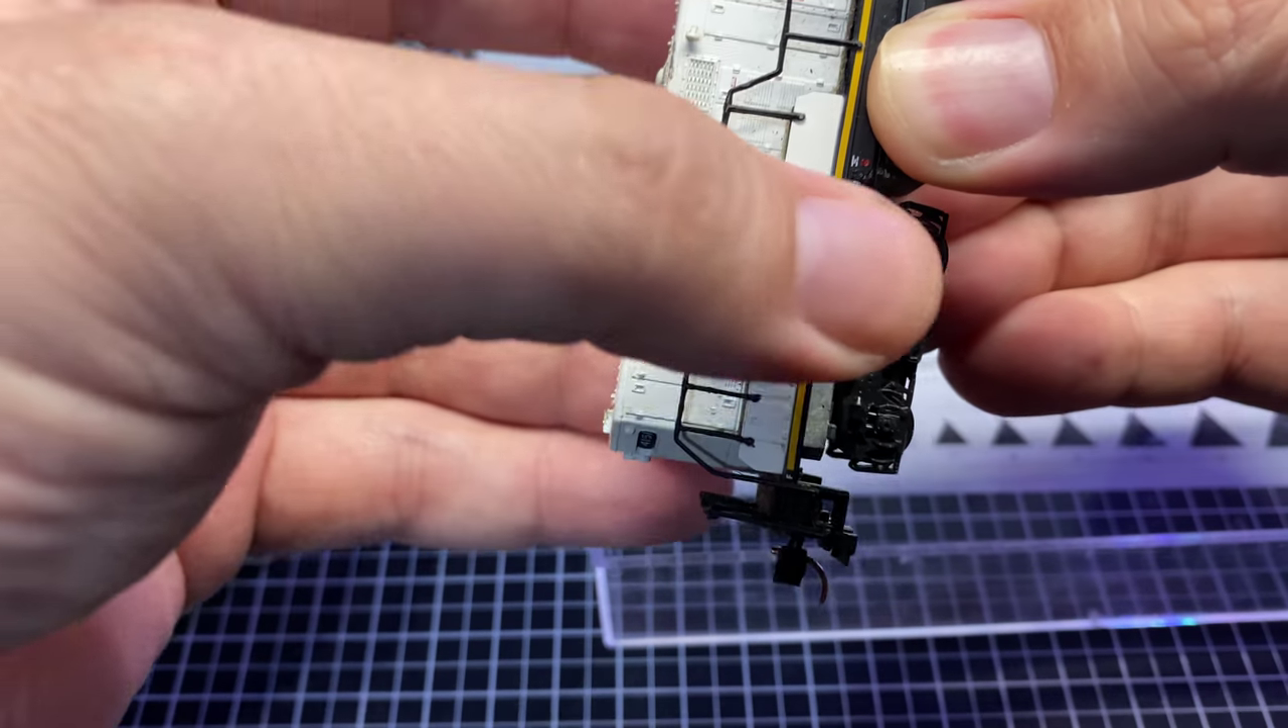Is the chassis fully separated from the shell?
No.